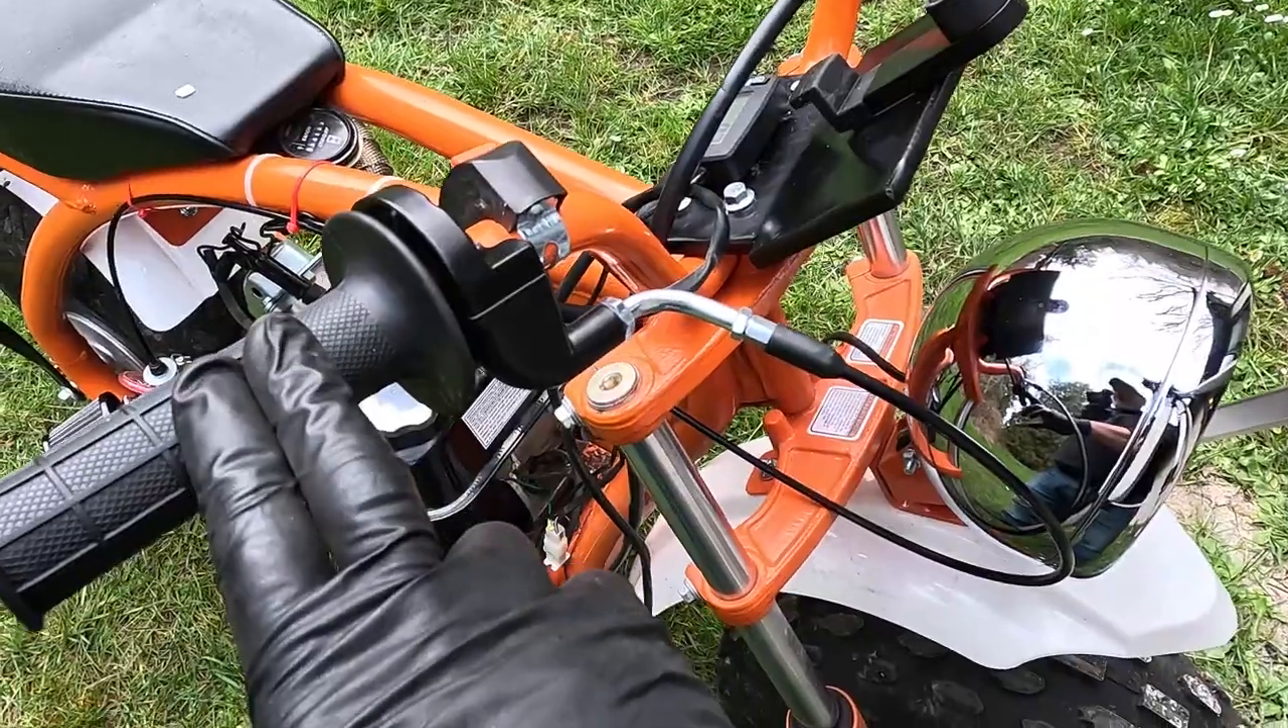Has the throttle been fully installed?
Yes.